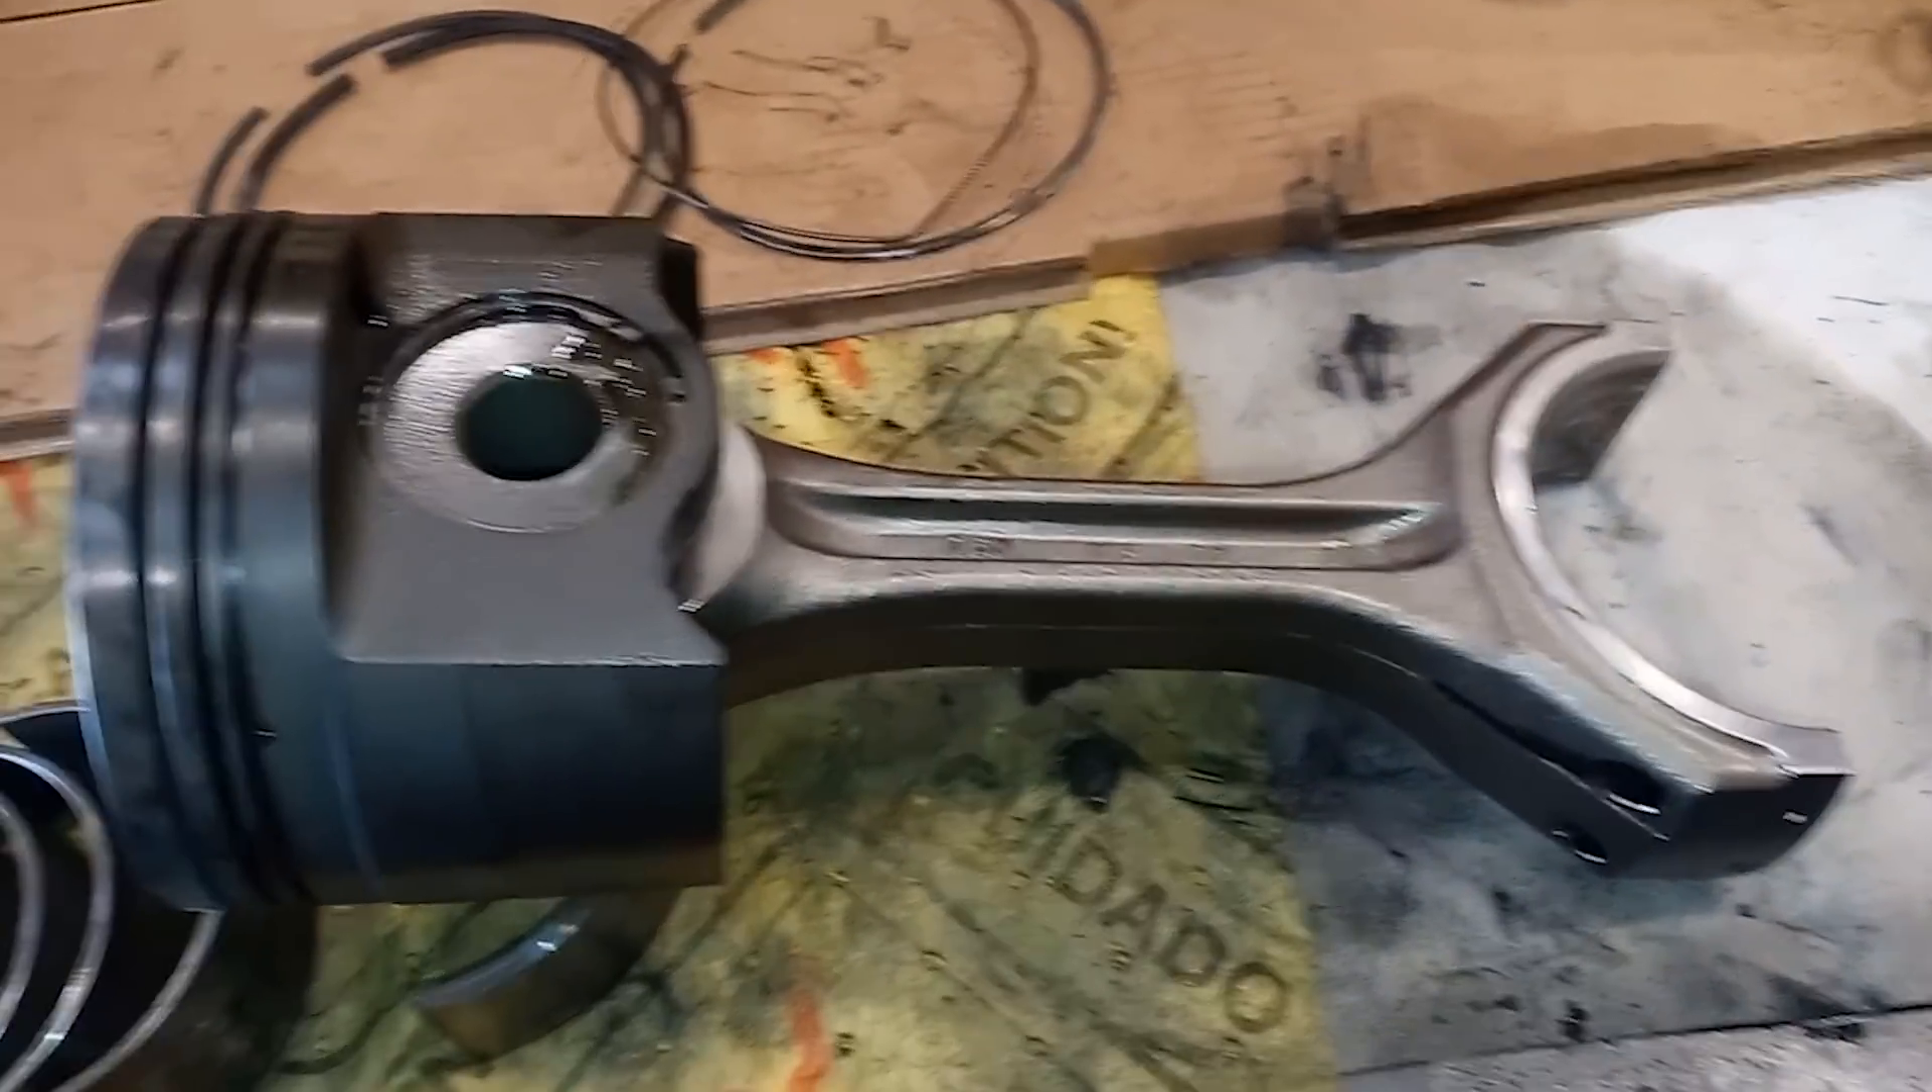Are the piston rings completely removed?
Yes.